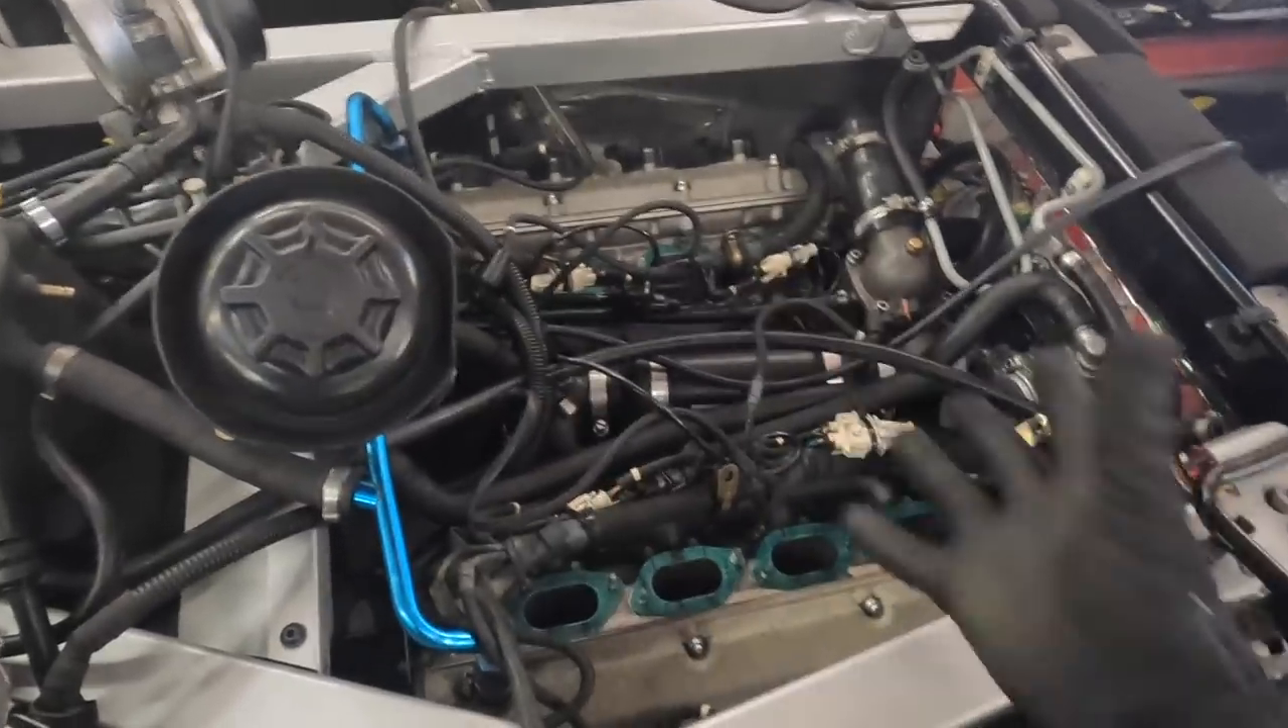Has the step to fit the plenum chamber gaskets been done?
Yes.